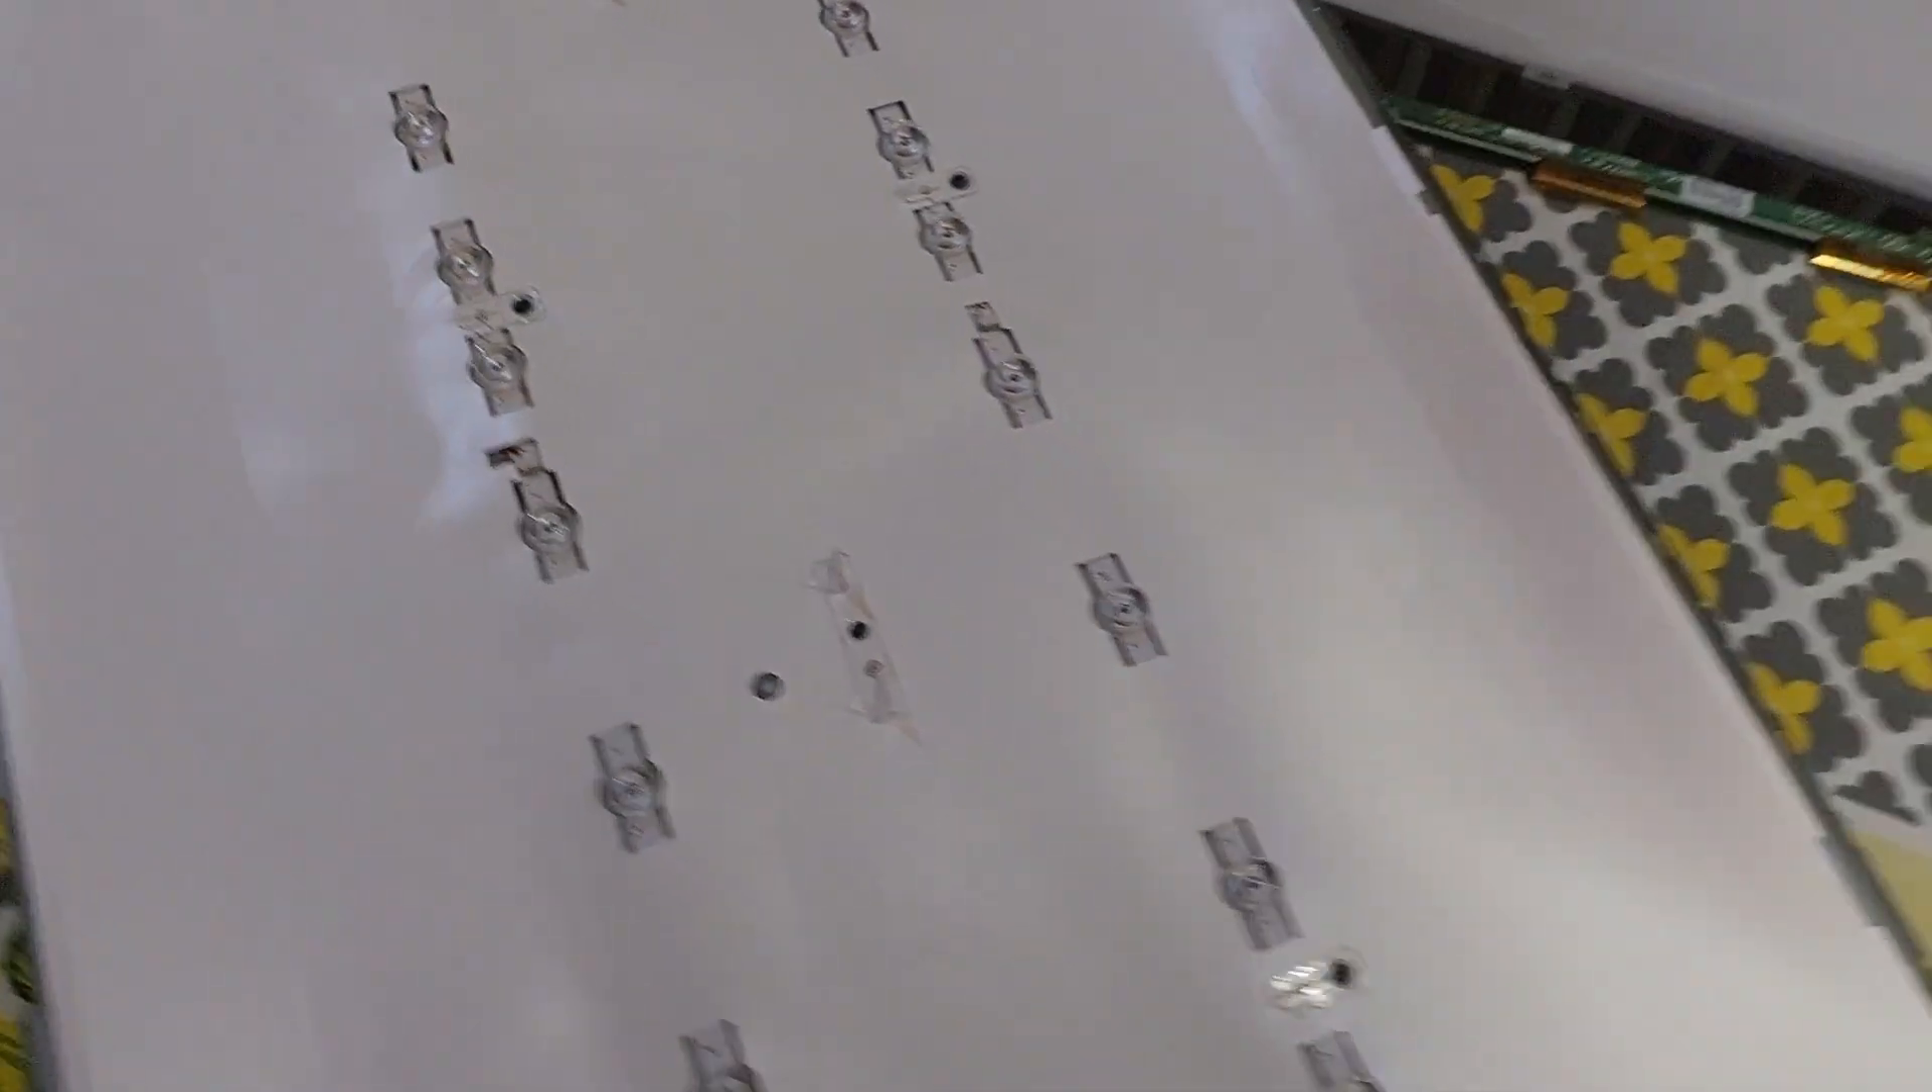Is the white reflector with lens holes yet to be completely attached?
No.